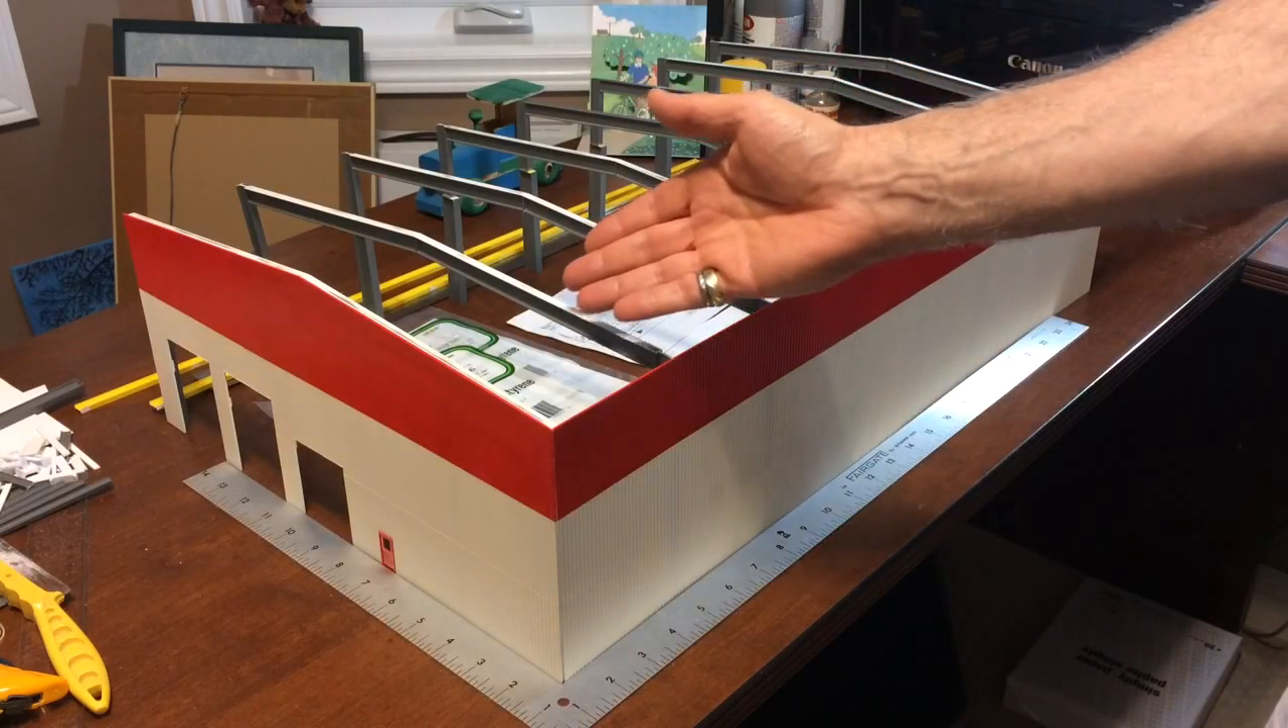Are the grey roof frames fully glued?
Yes.